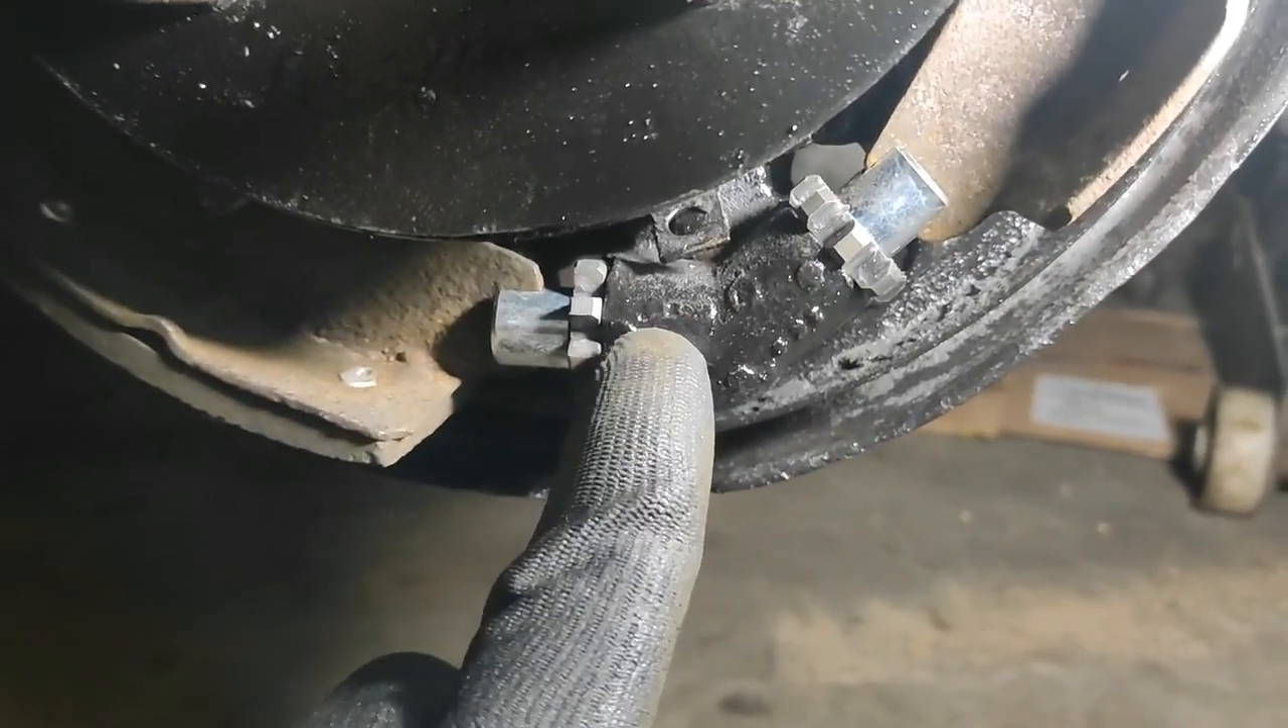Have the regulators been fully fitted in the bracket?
Yes.